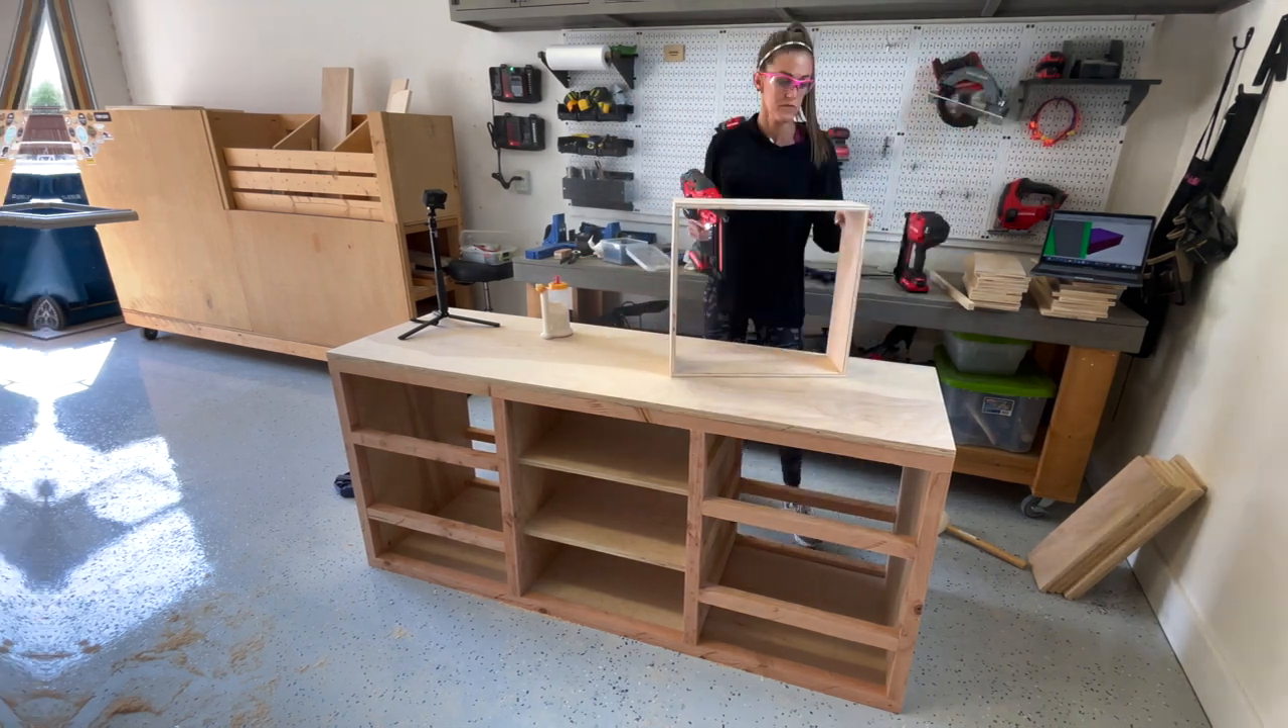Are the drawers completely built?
No.